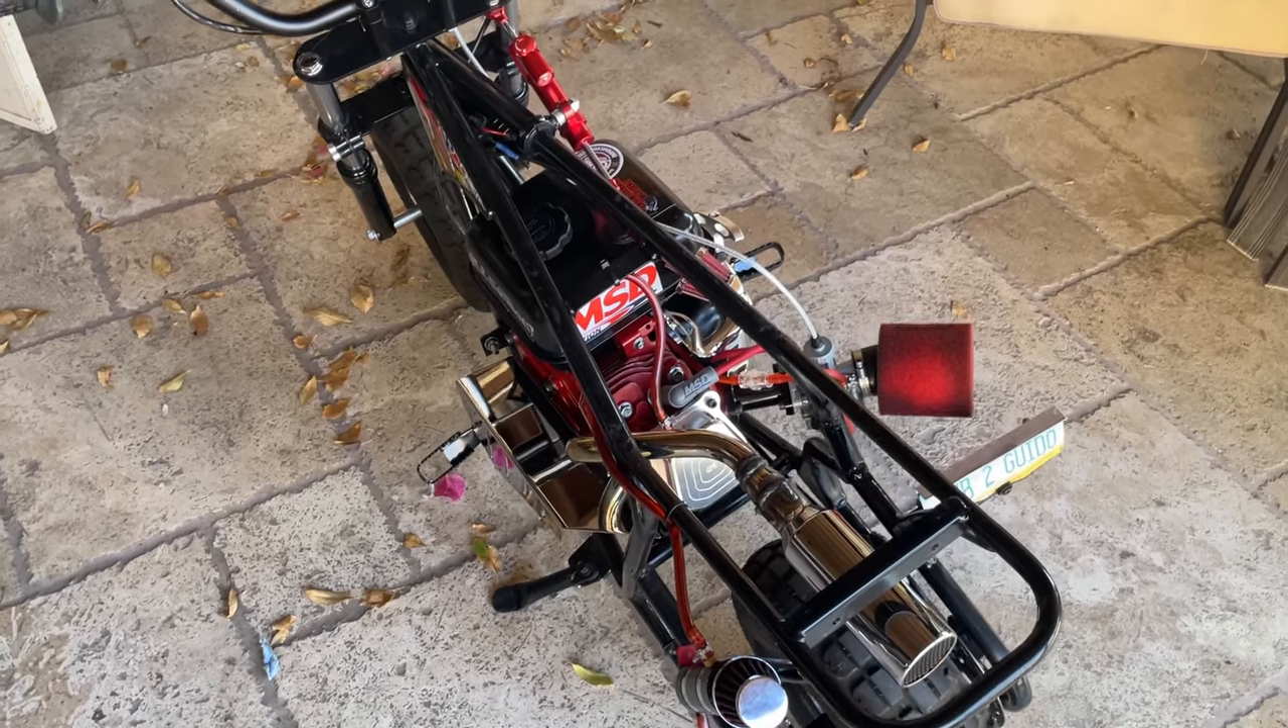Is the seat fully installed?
No.